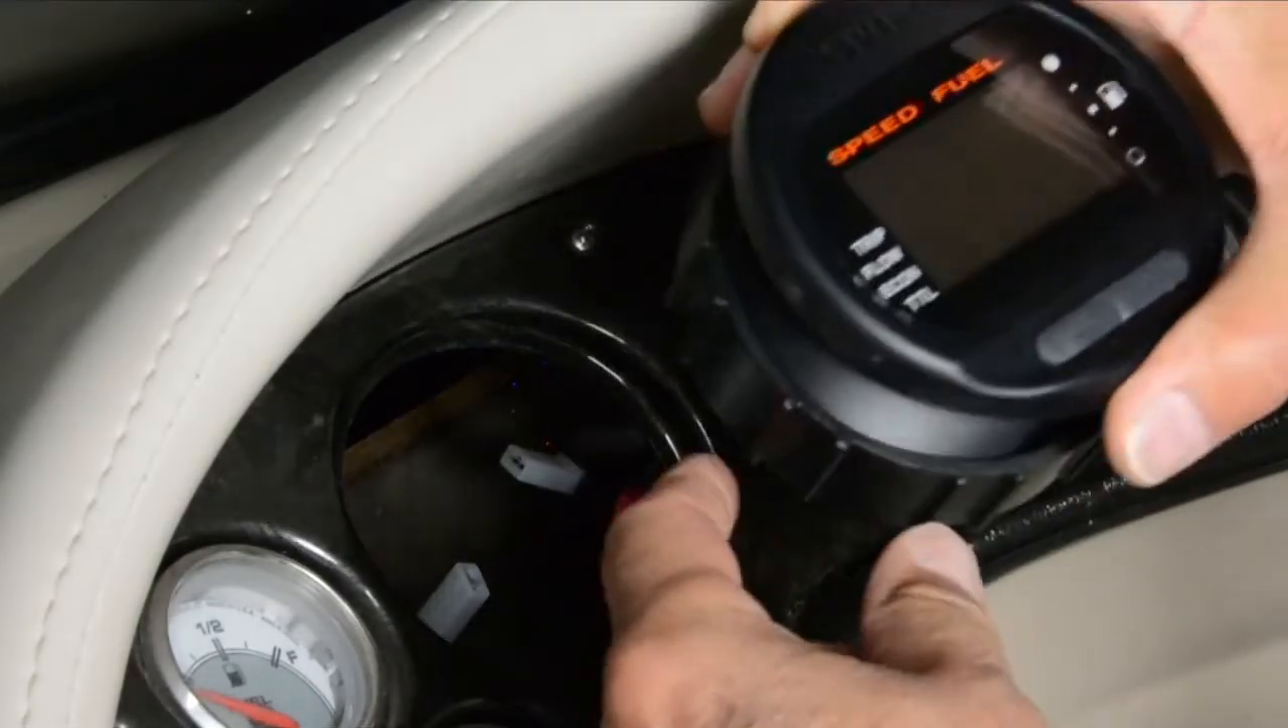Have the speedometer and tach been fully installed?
No.